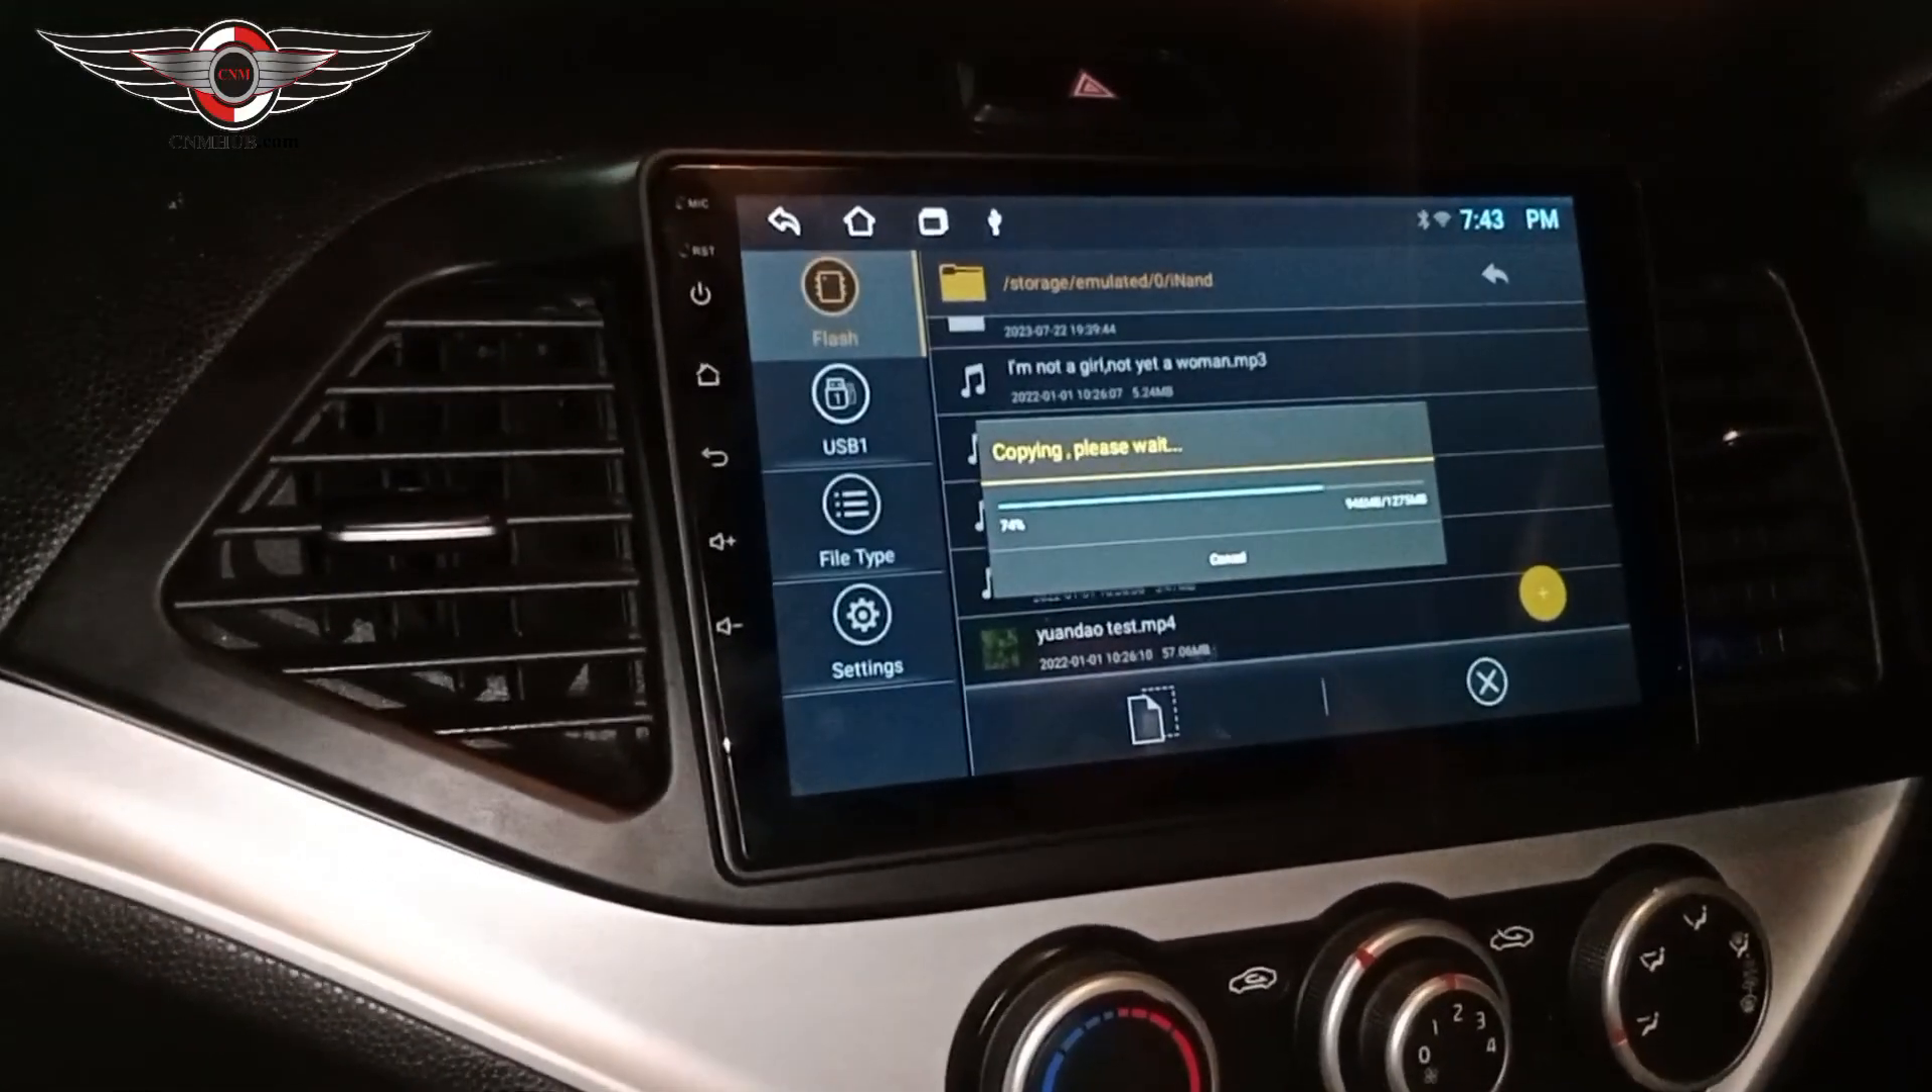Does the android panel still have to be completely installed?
No.